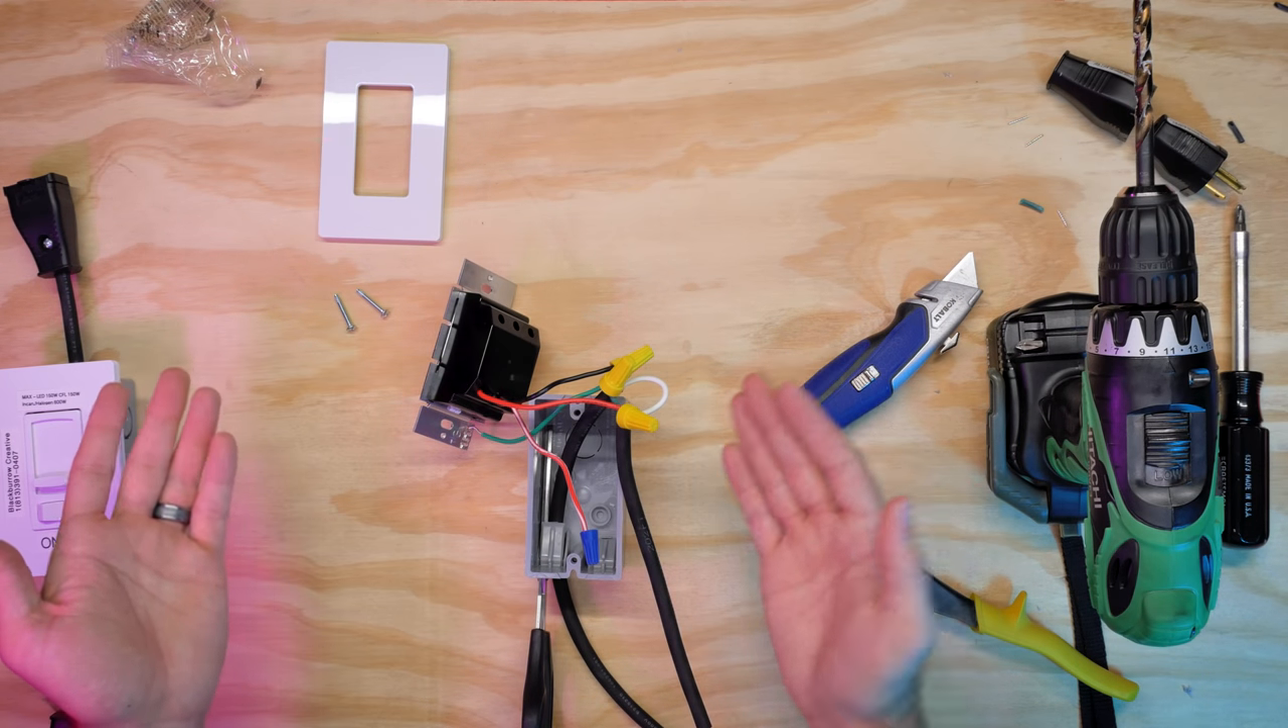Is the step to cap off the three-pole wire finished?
Yes.